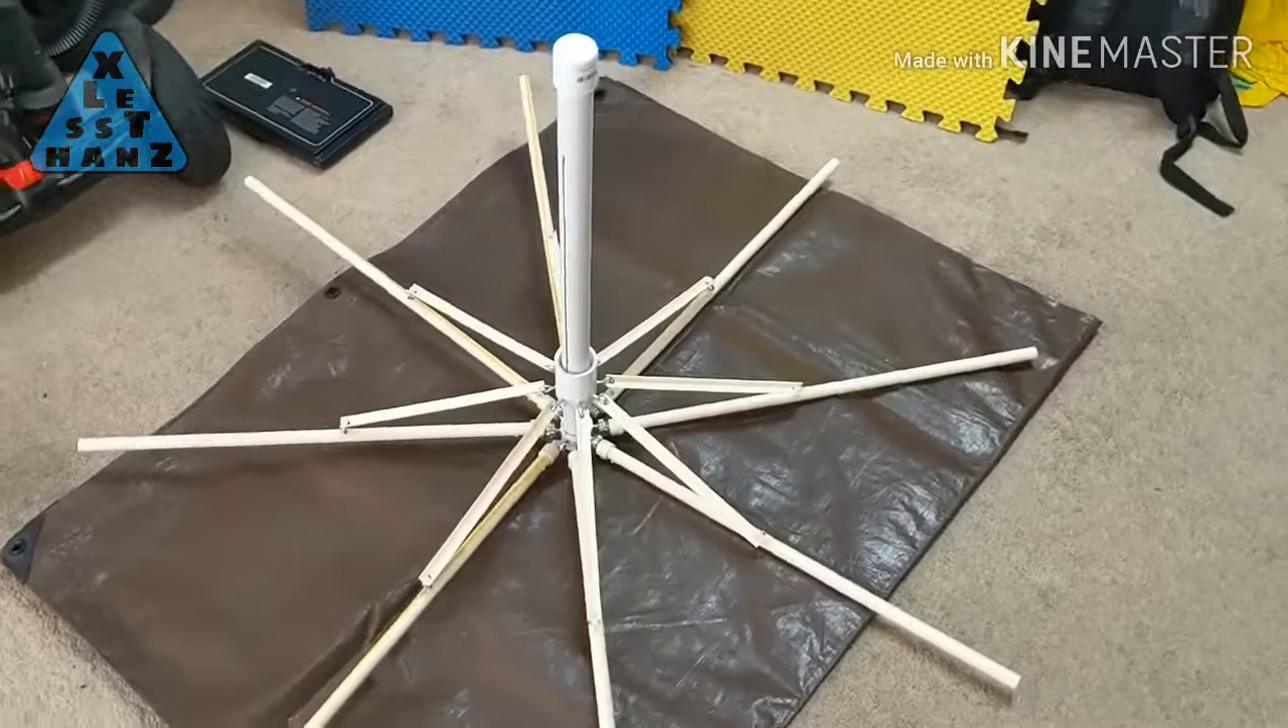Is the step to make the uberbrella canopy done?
No.